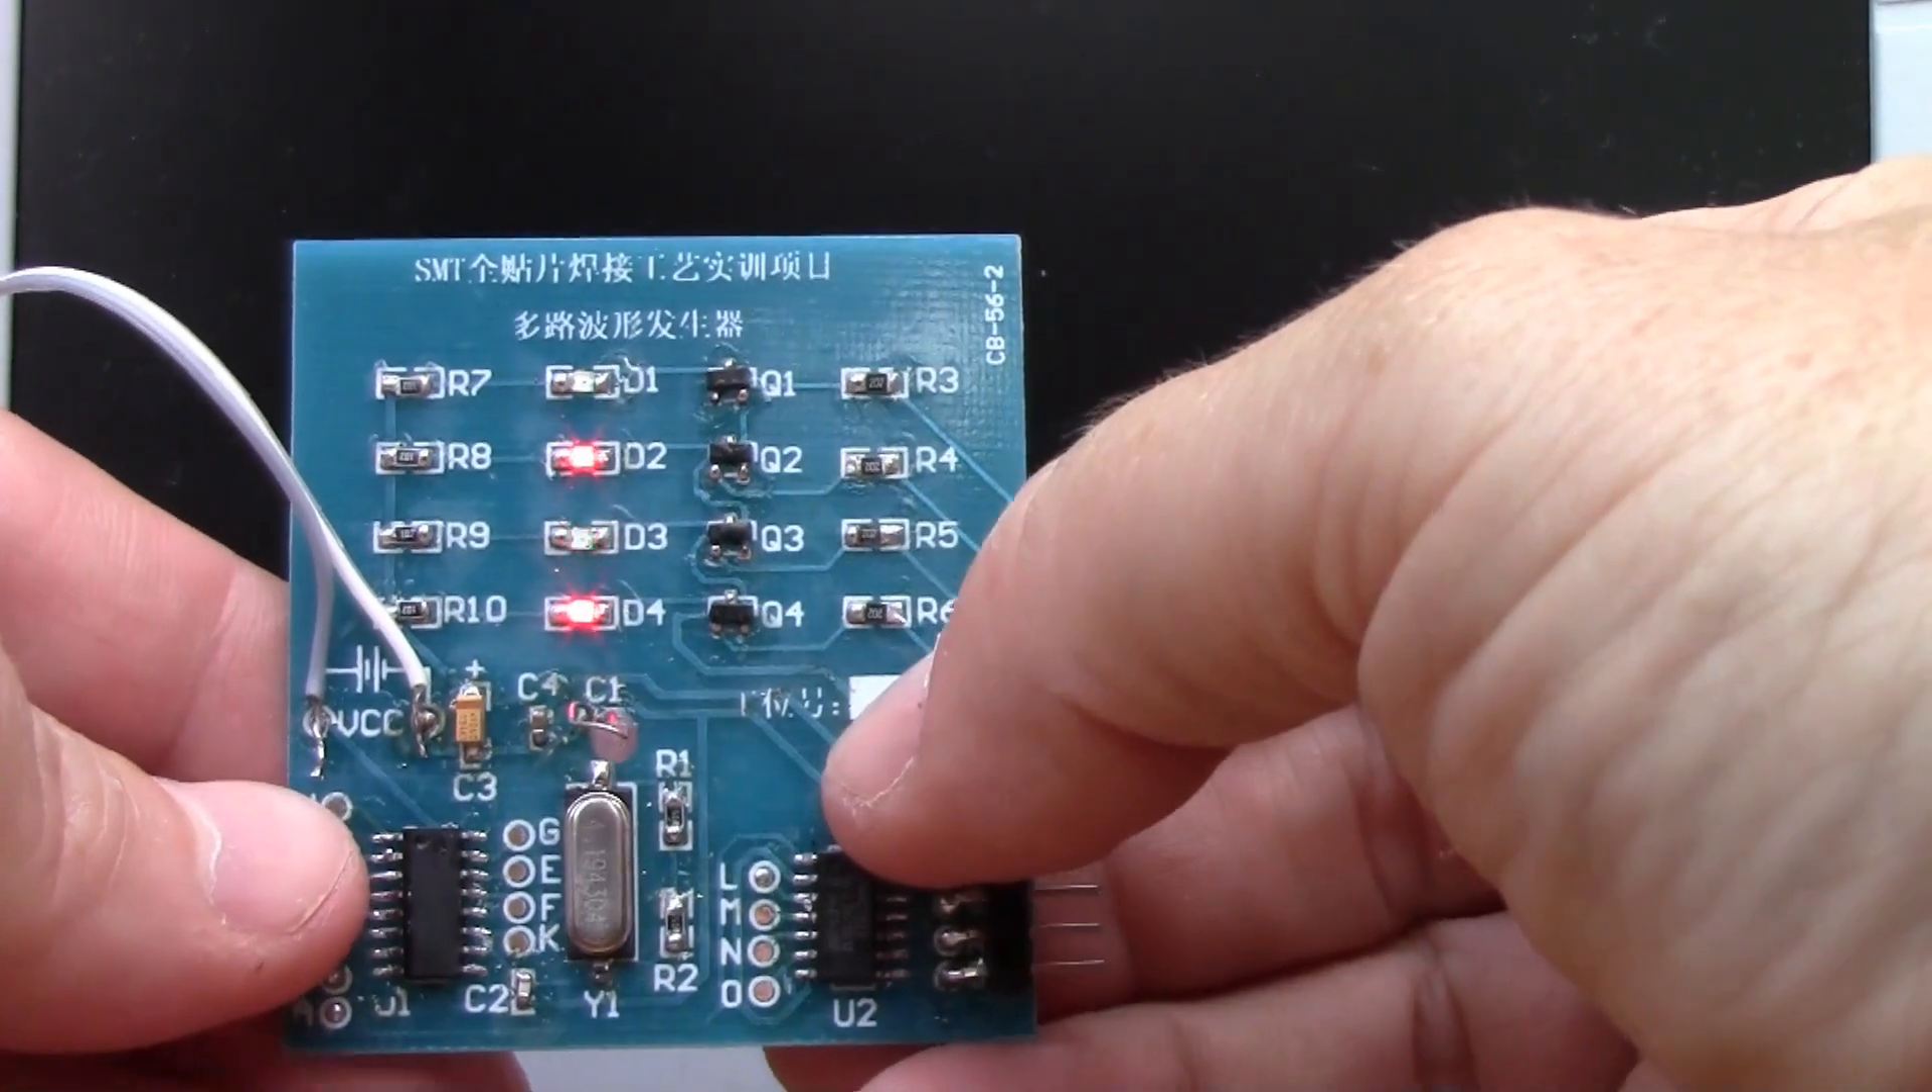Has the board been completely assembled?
Yes.